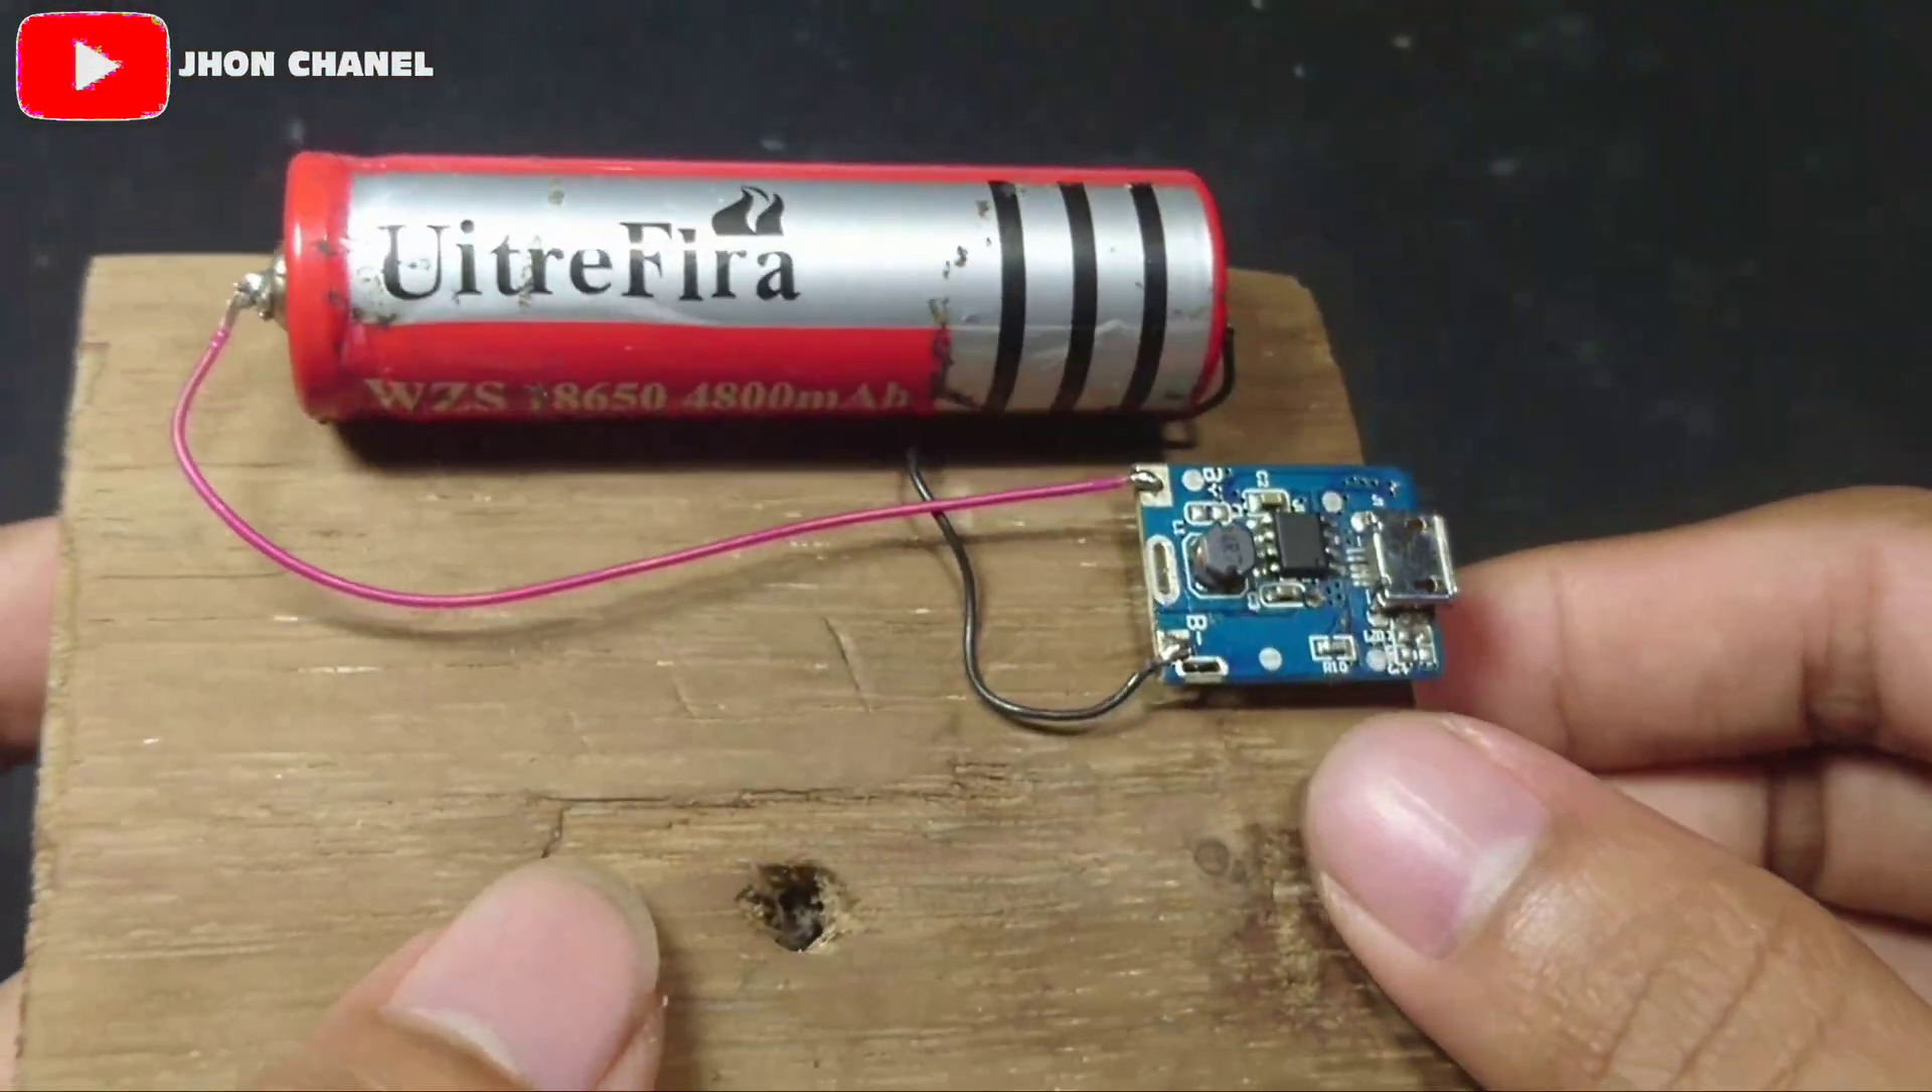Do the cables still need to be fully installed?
No.